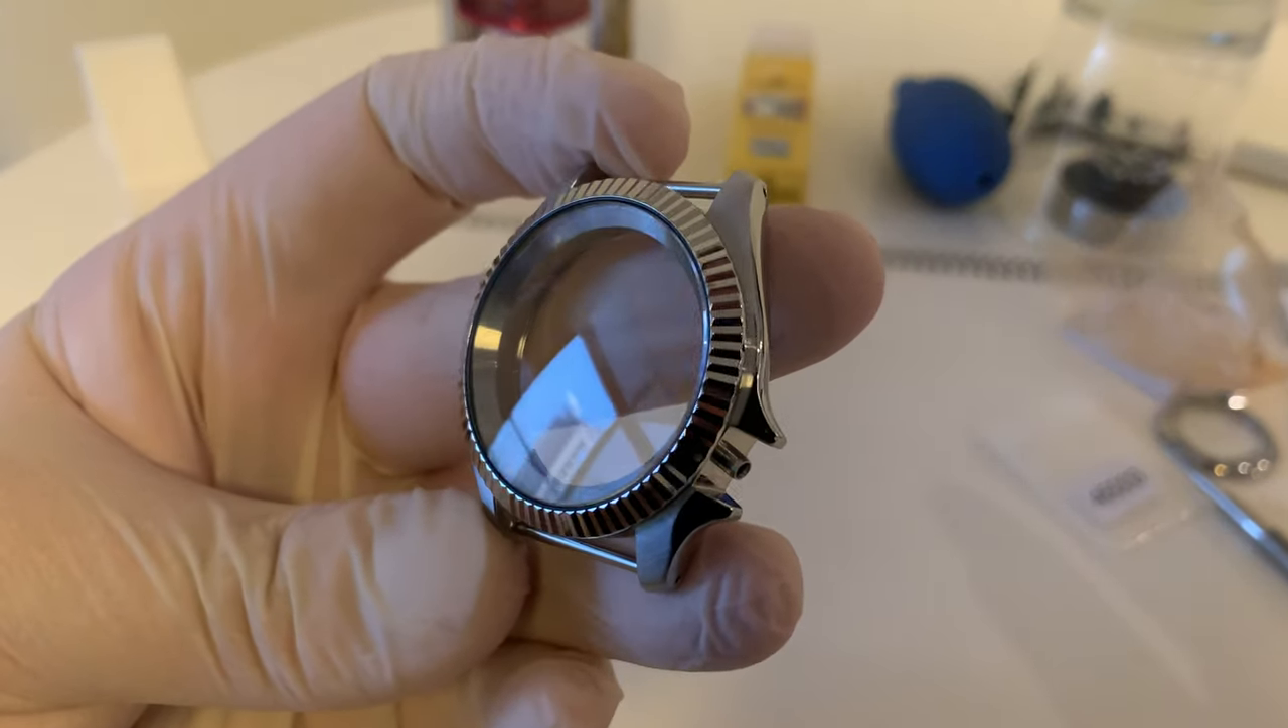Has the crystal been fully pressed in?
Yes.